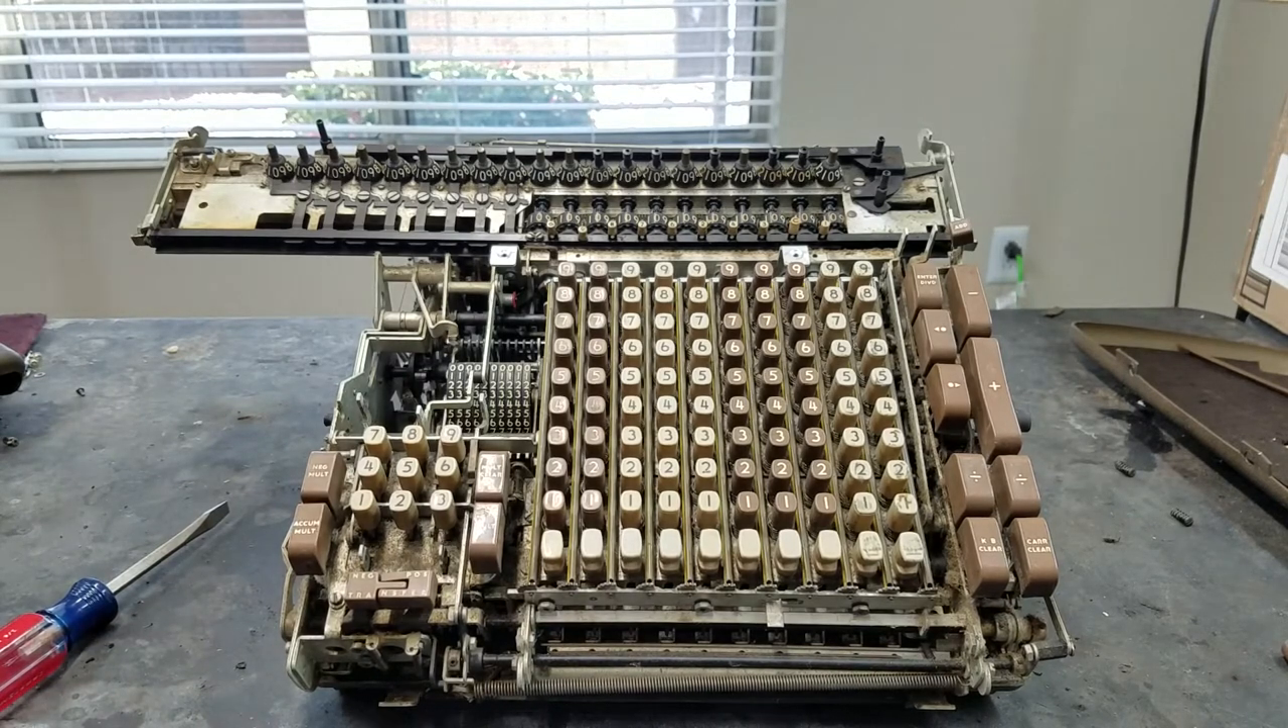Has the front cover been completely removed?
Yes.